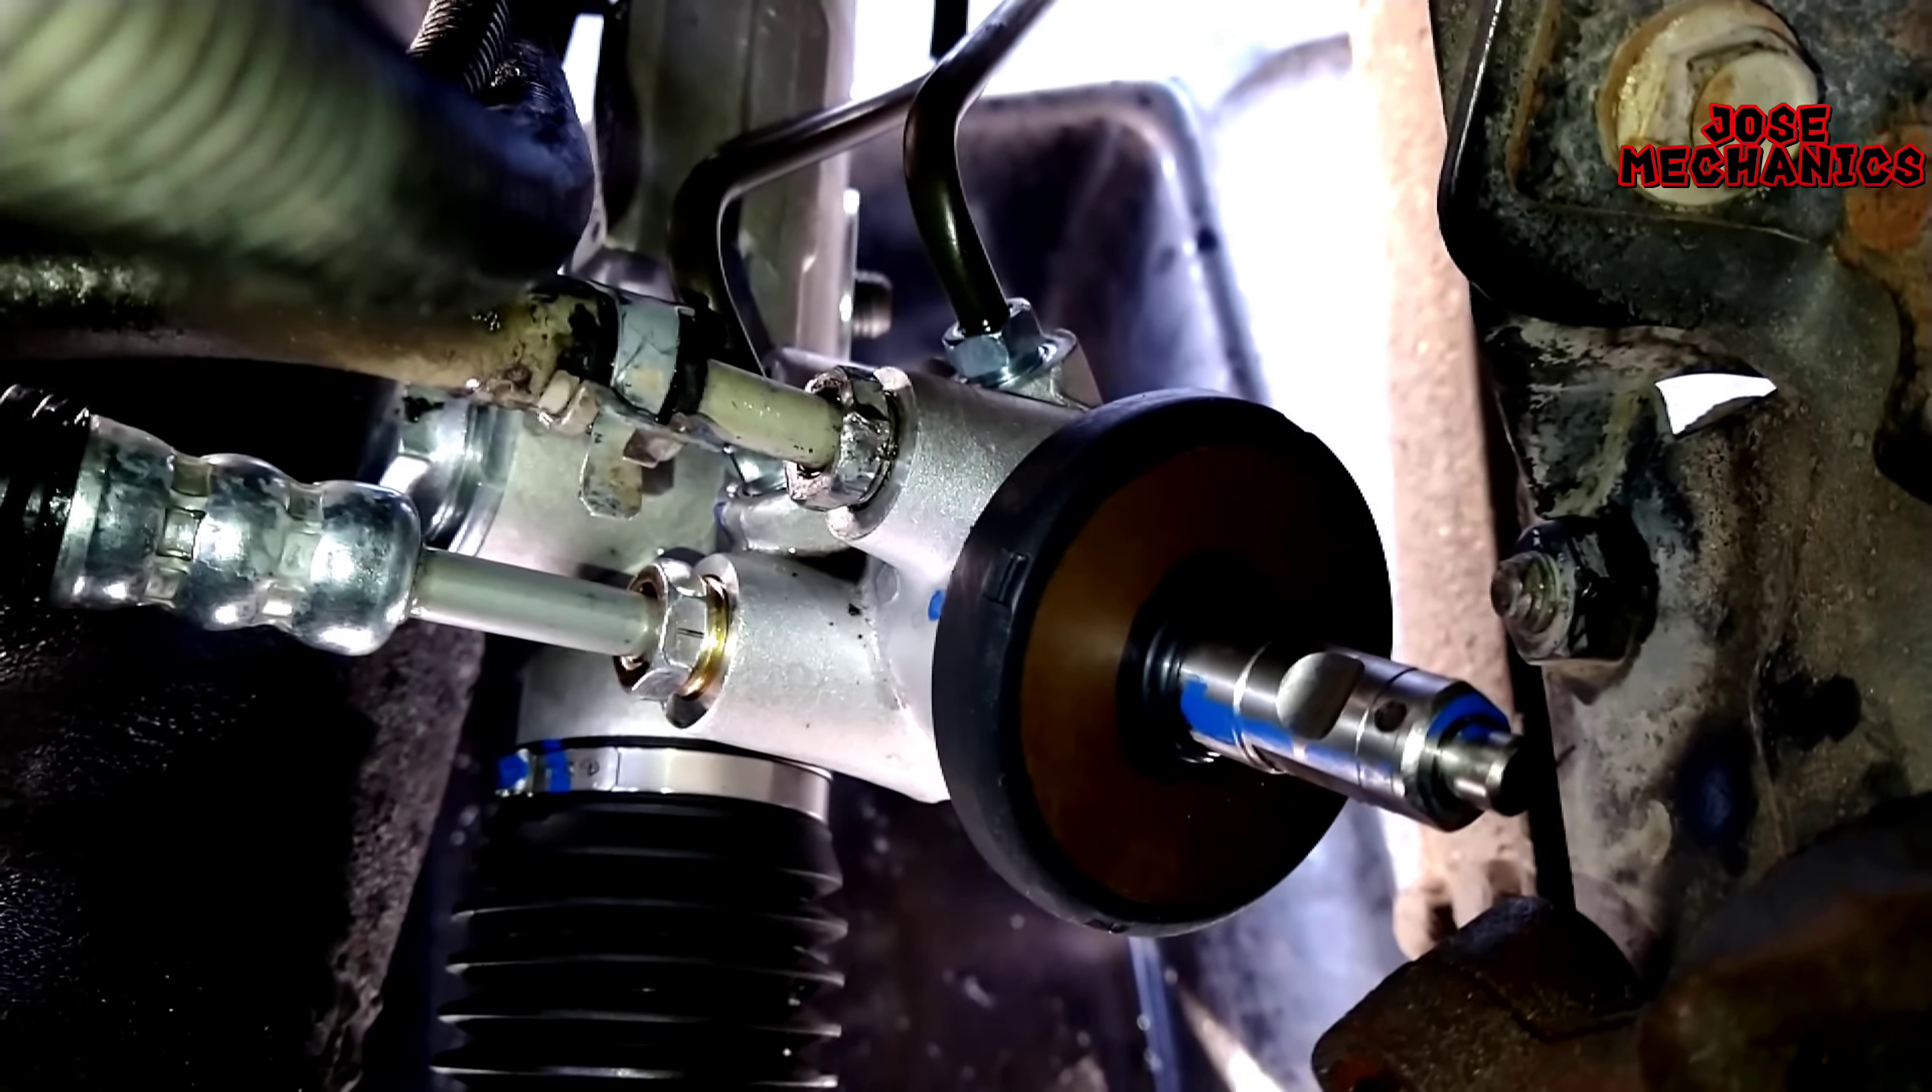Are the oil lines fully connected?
Yes.